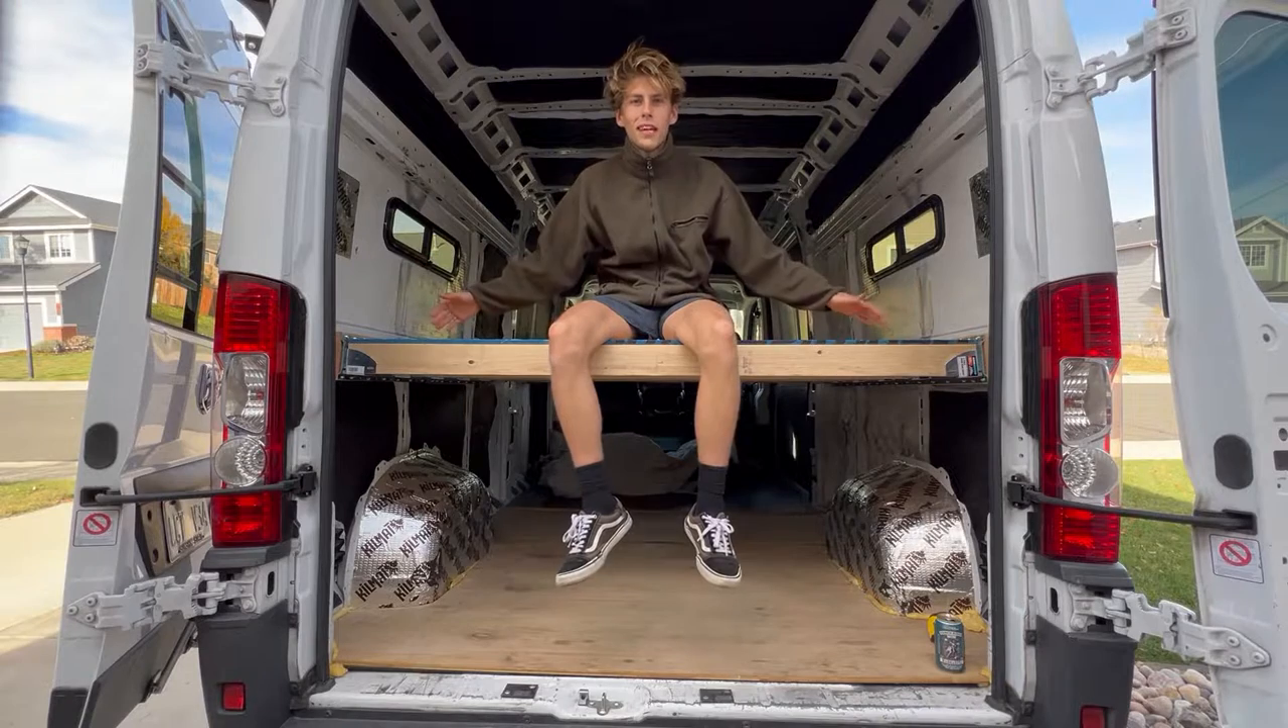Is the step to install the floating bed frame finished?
Yes.